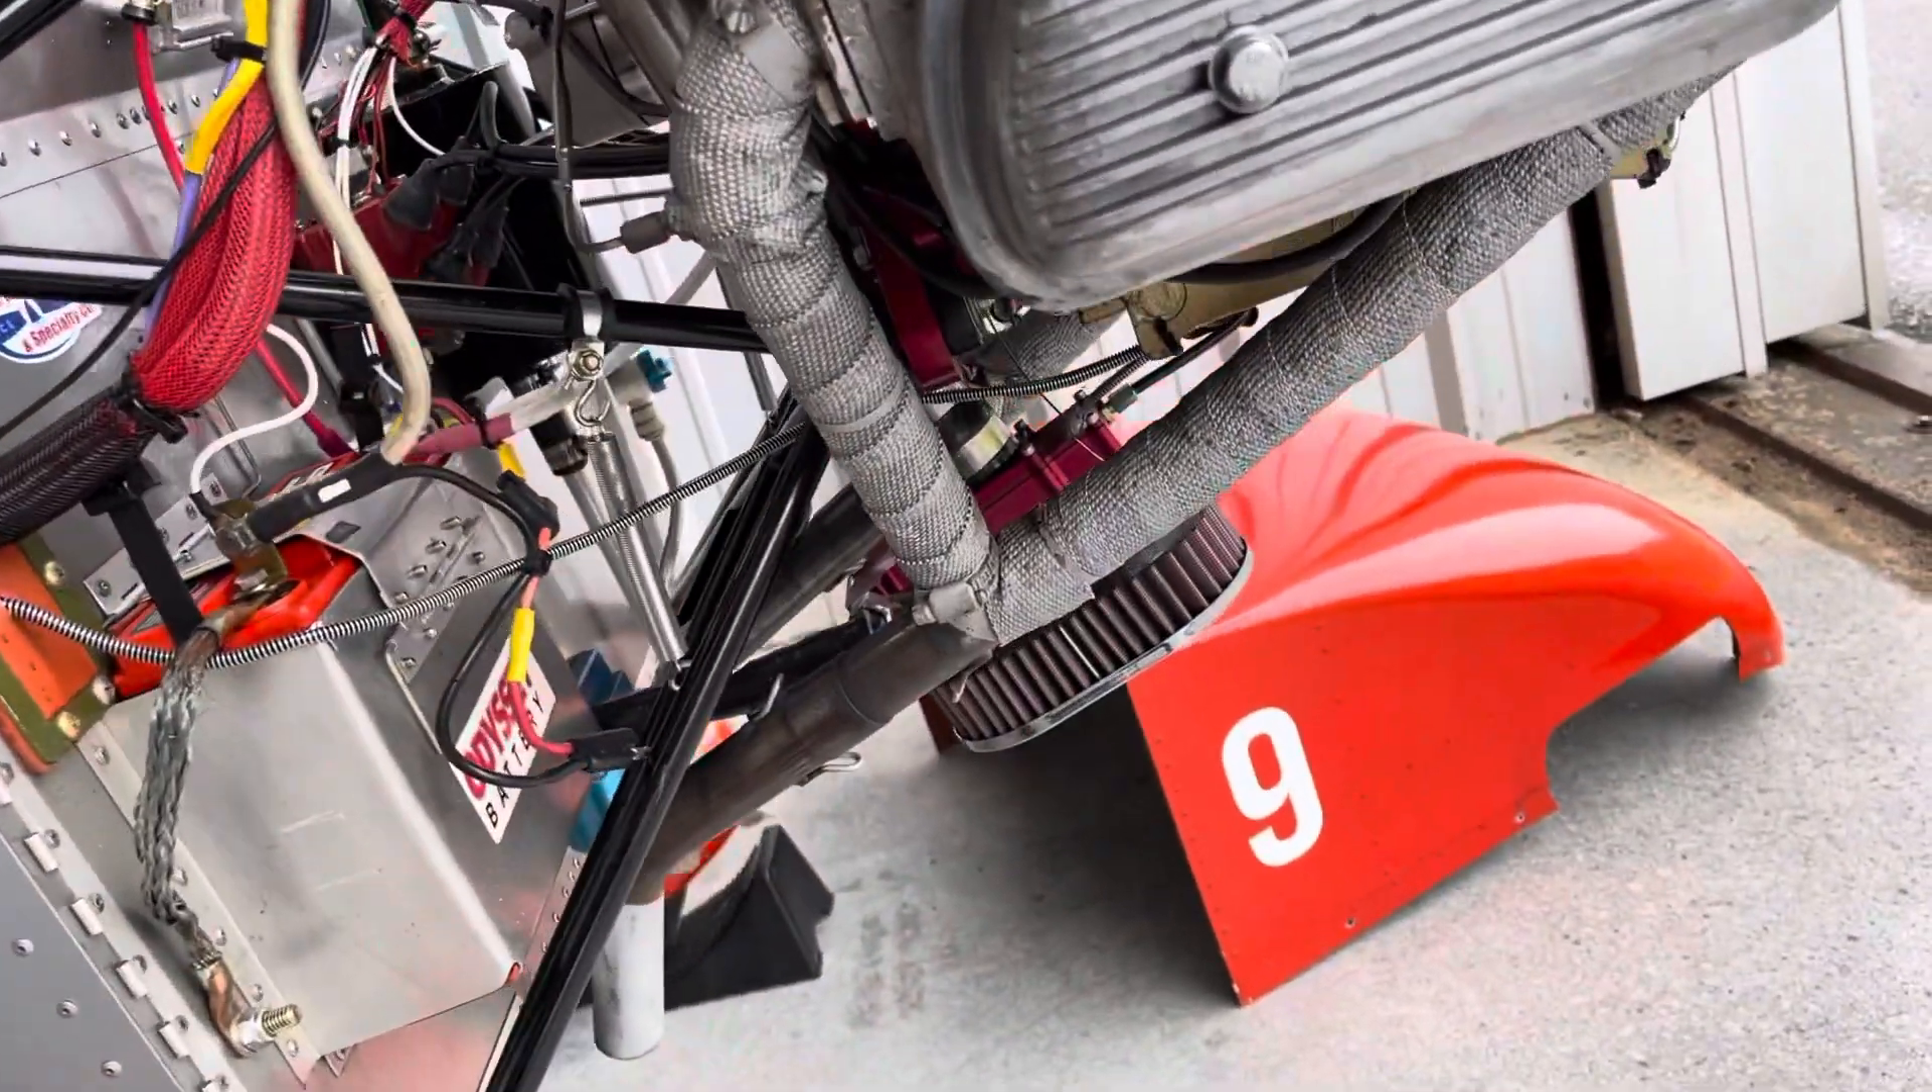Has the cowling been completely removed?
Yes.